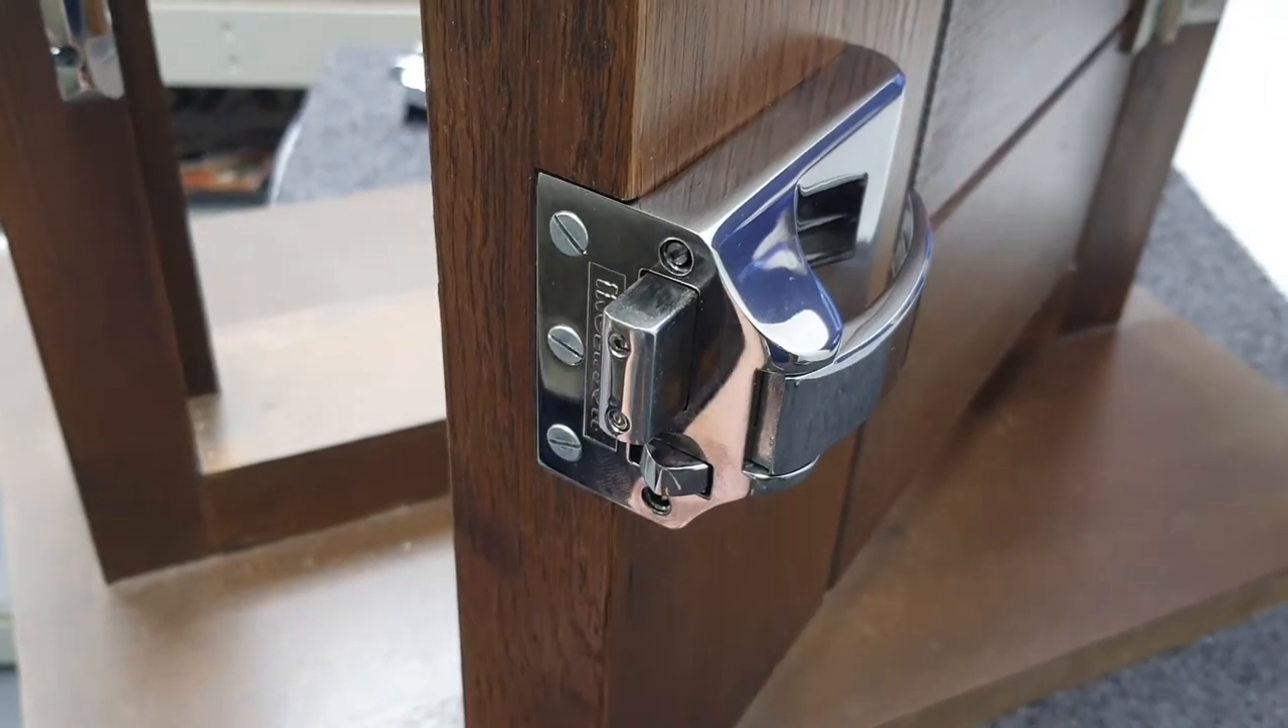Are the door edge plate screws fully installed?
Yes.